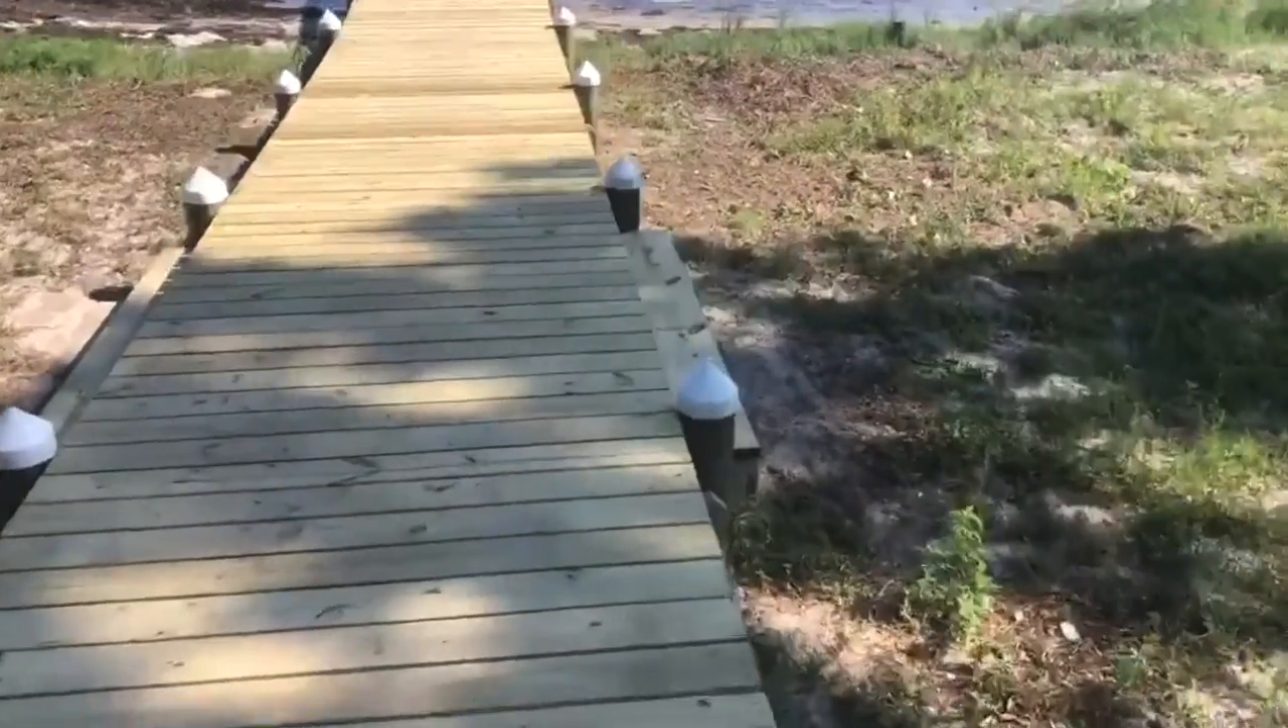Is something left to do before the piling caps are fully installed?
No.